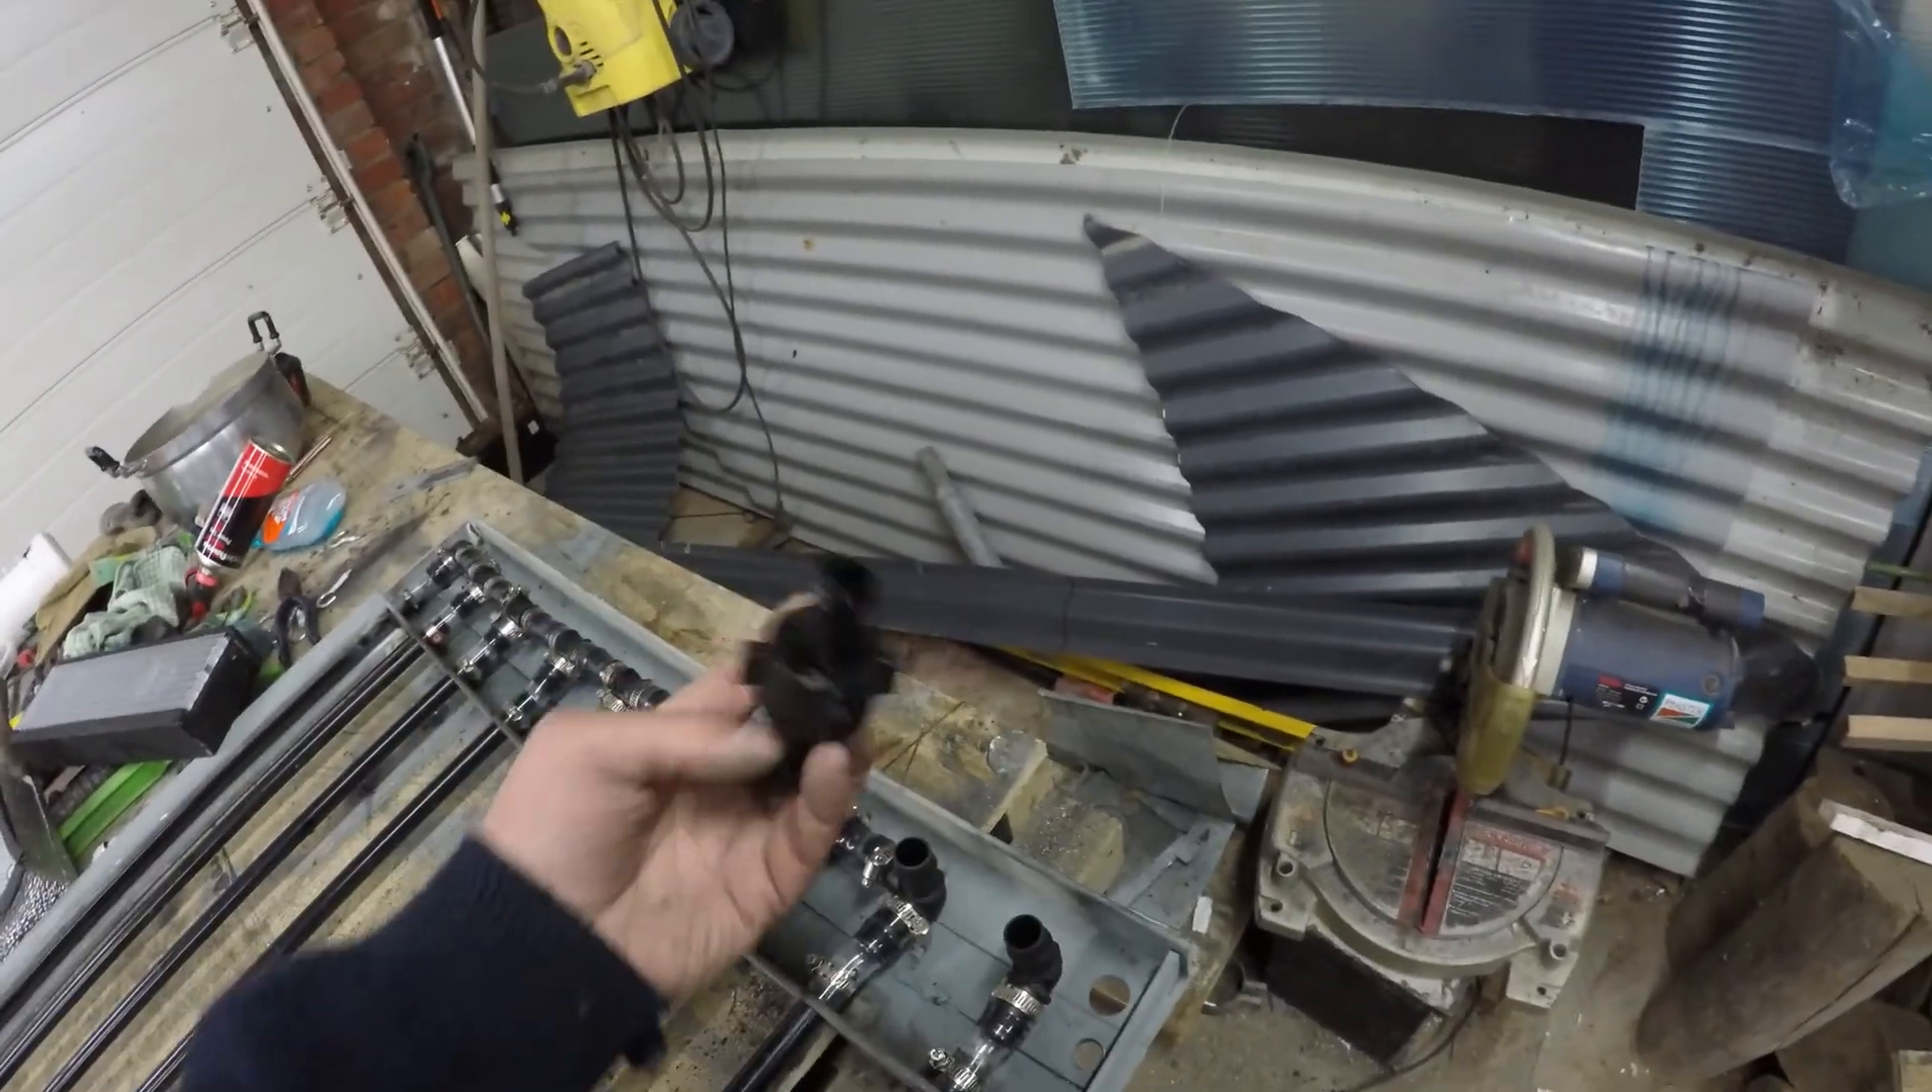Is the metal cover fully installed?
No.